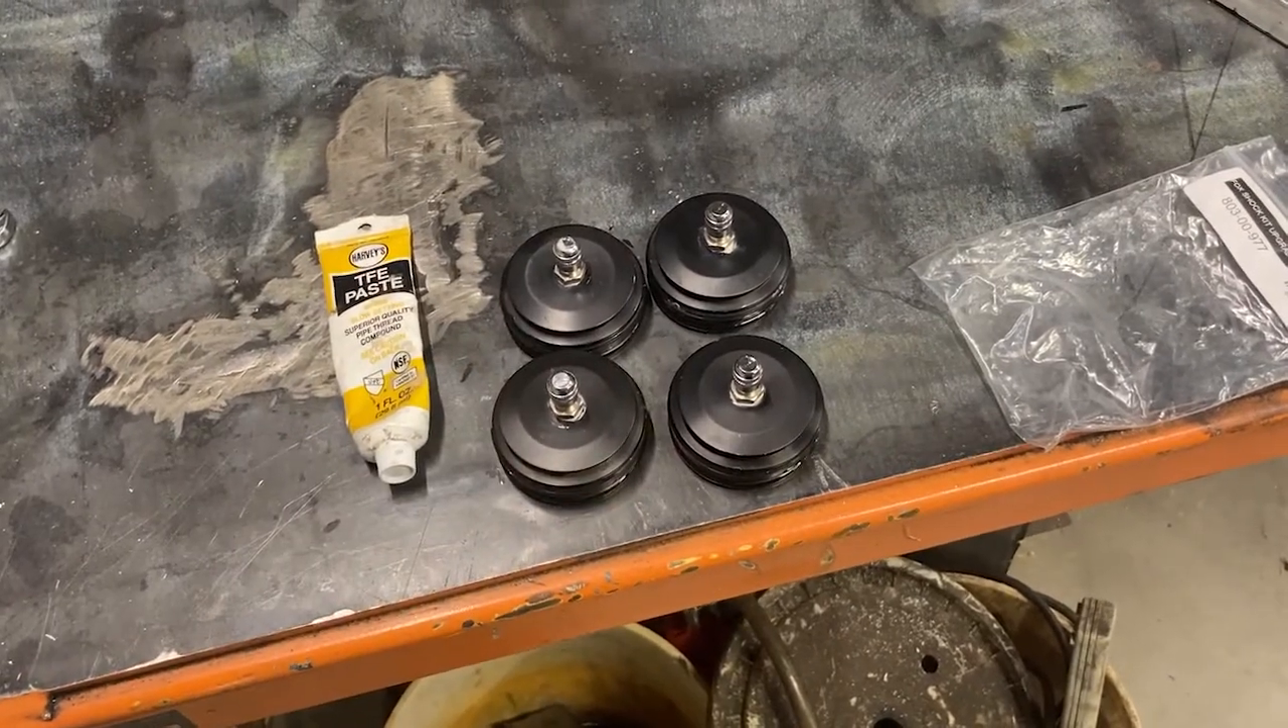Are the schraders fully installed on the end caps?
Yes.